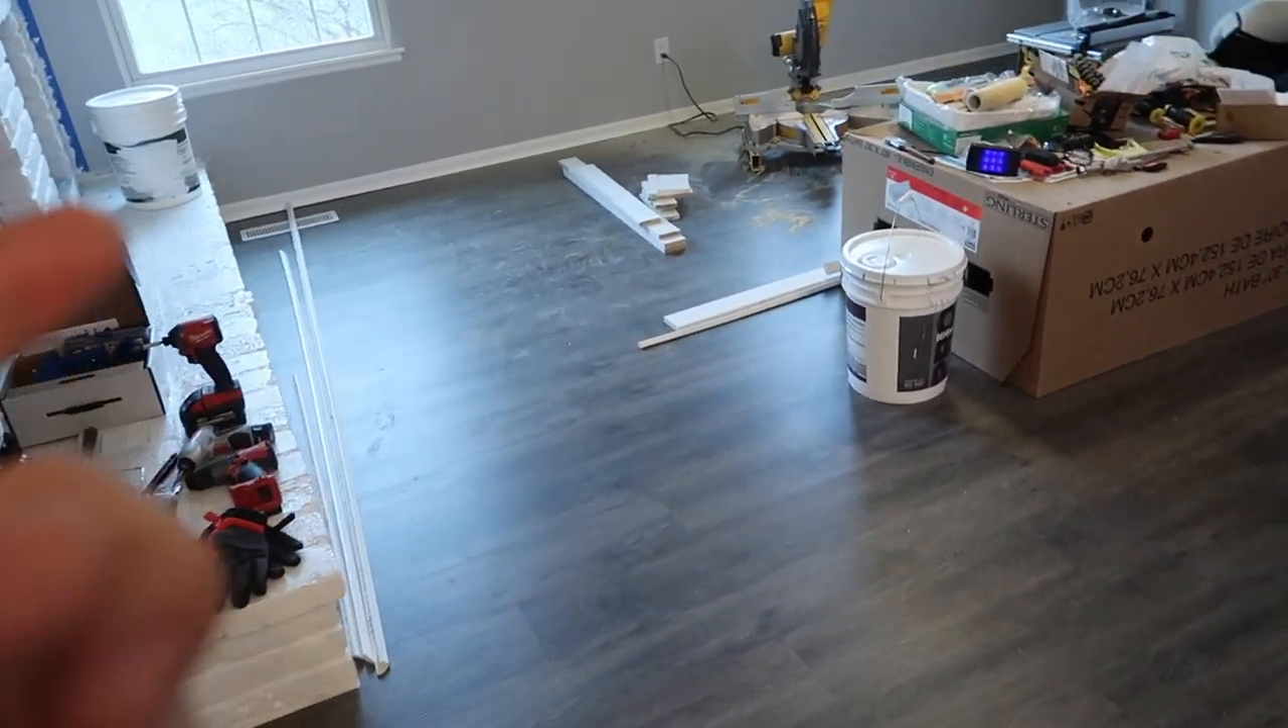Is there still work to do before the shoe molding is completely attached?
Yes.